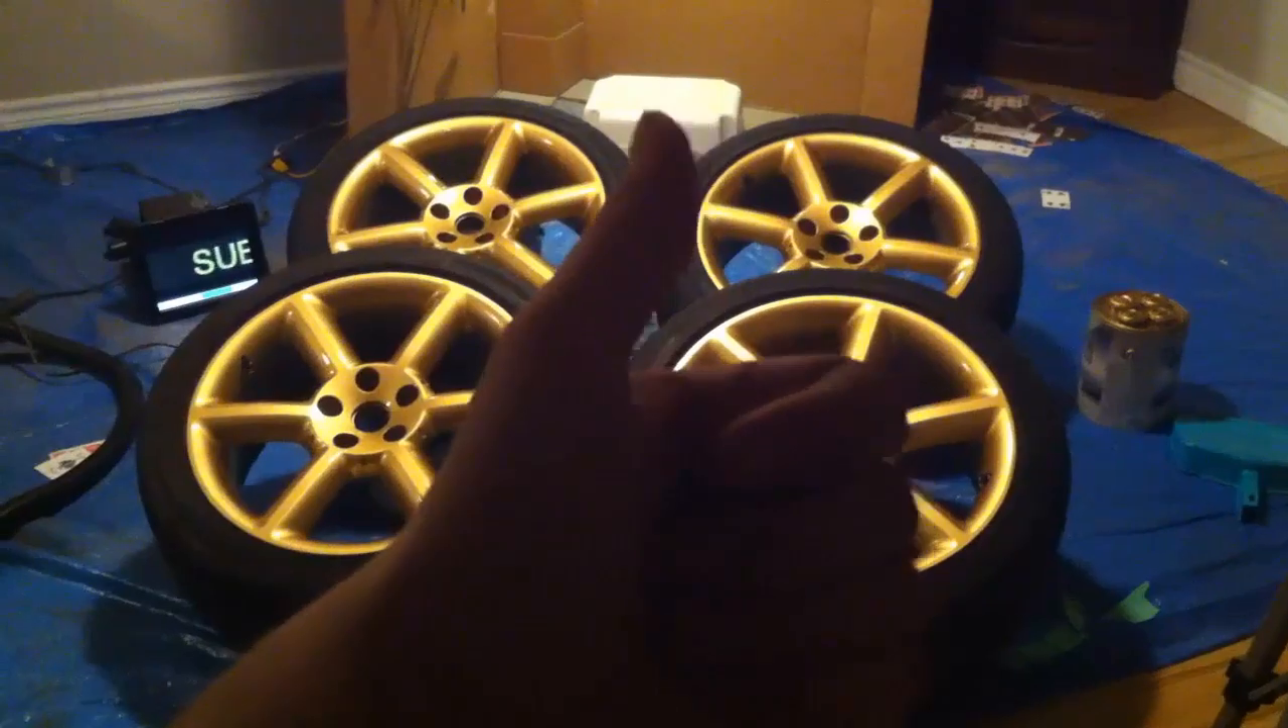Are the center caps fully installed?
No.